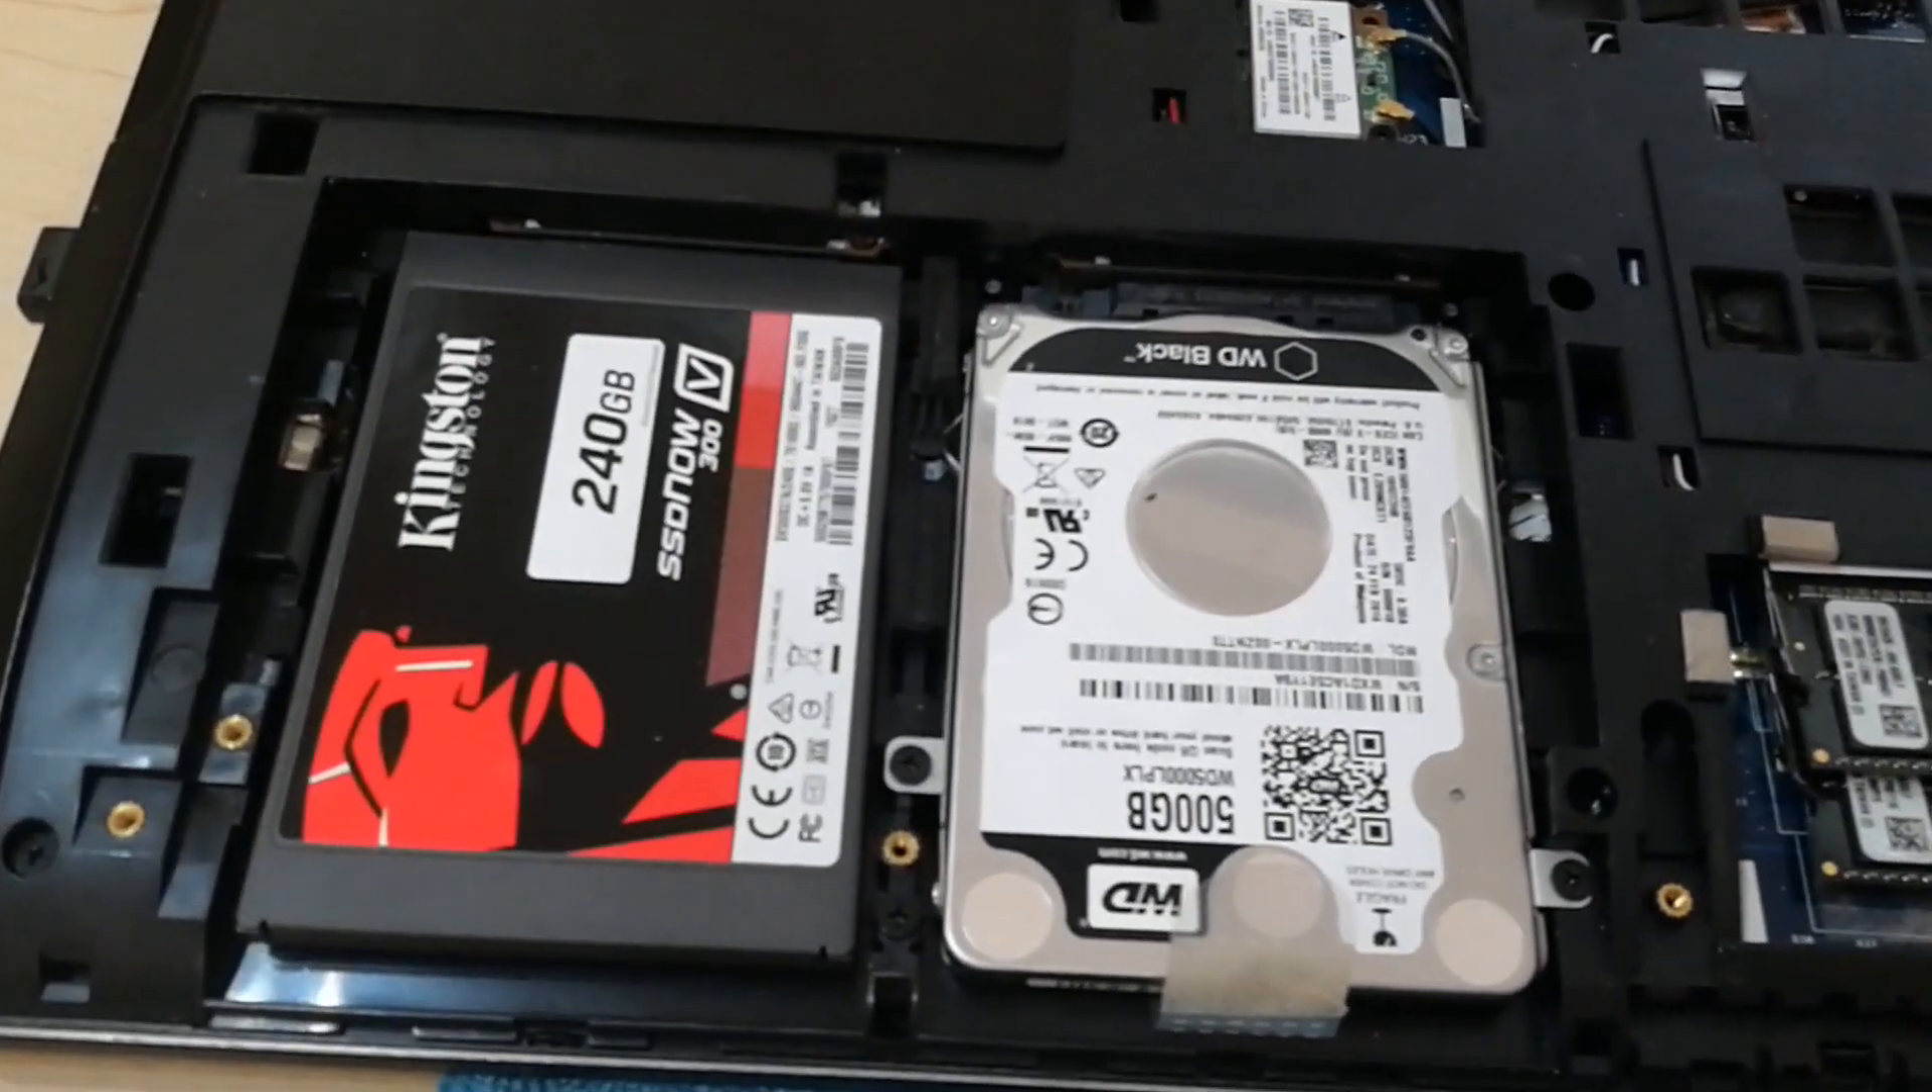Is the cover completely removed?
Yes.